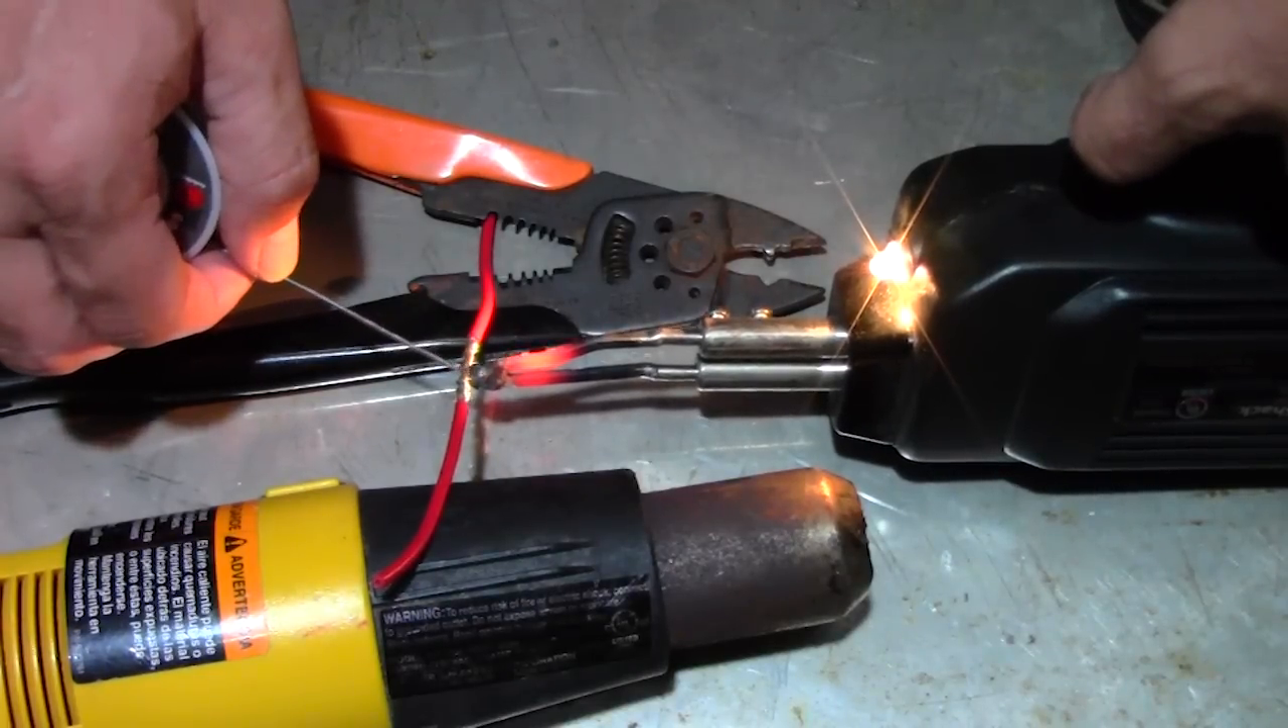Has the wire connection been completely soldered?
No.